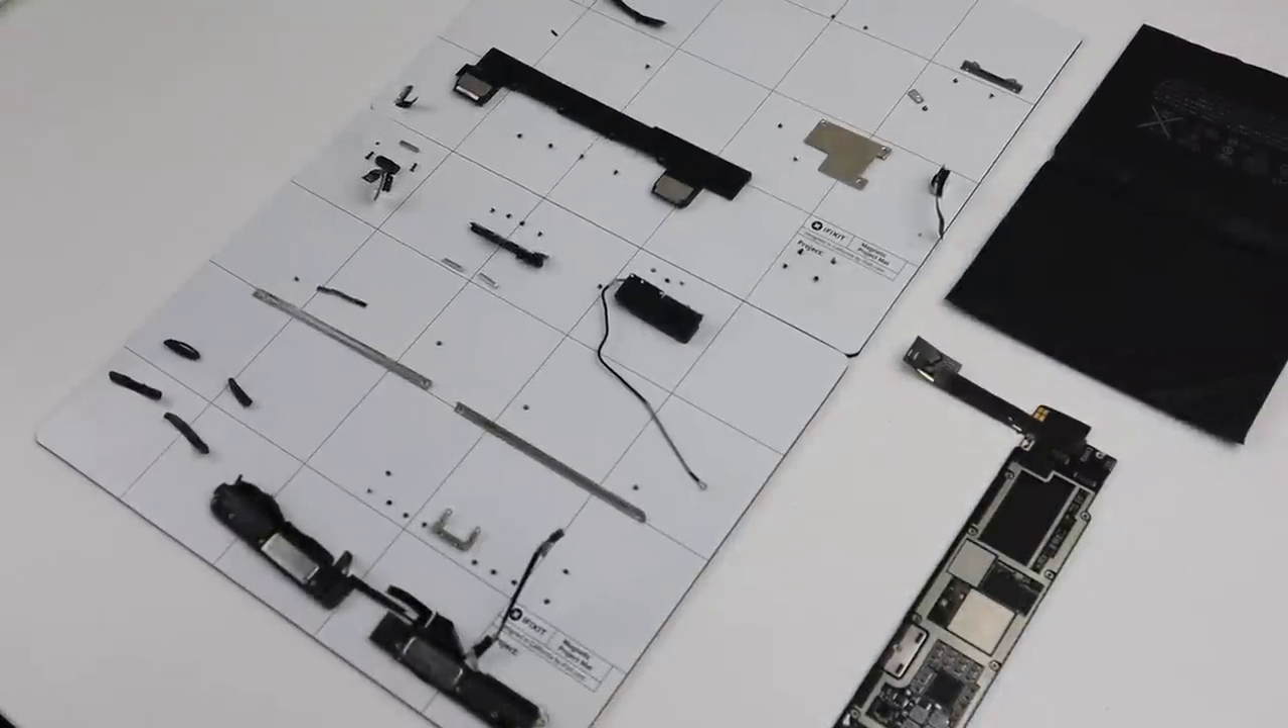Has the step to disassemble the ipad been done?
Yes.